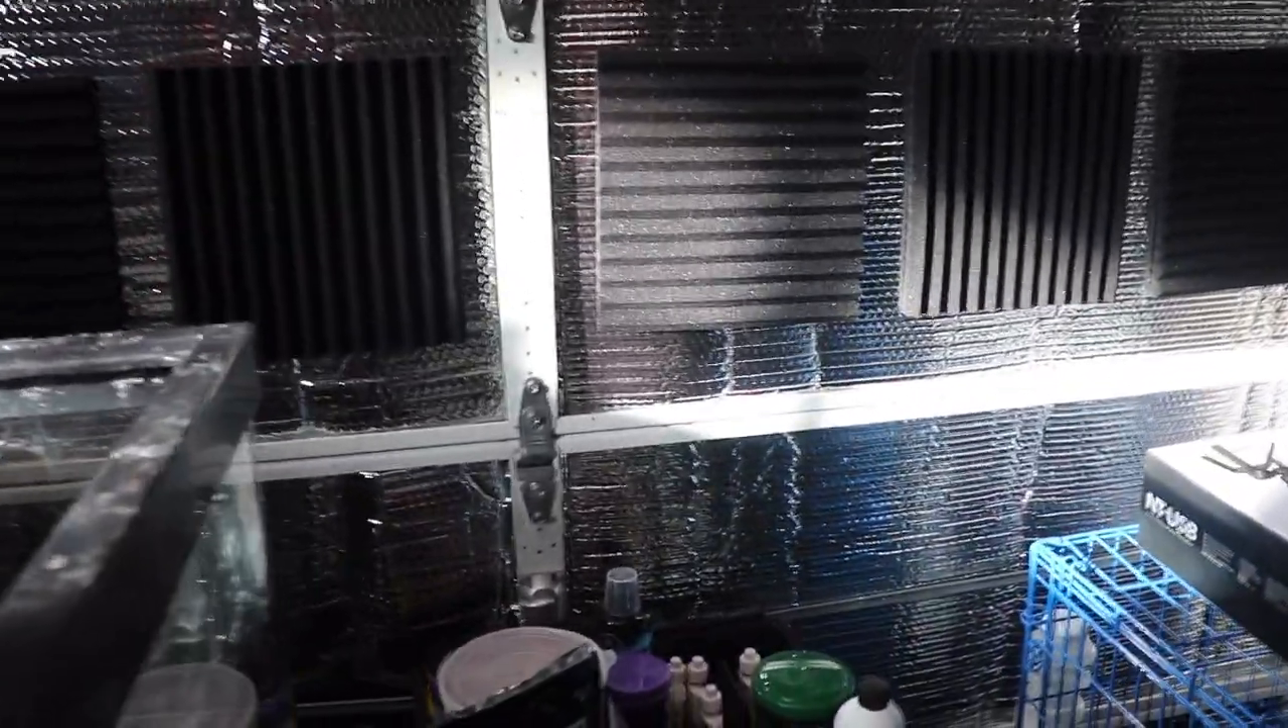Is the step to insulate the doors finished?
Yes.